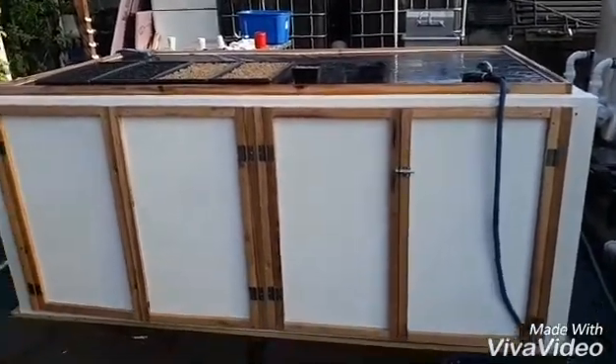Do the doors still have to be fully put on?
No.